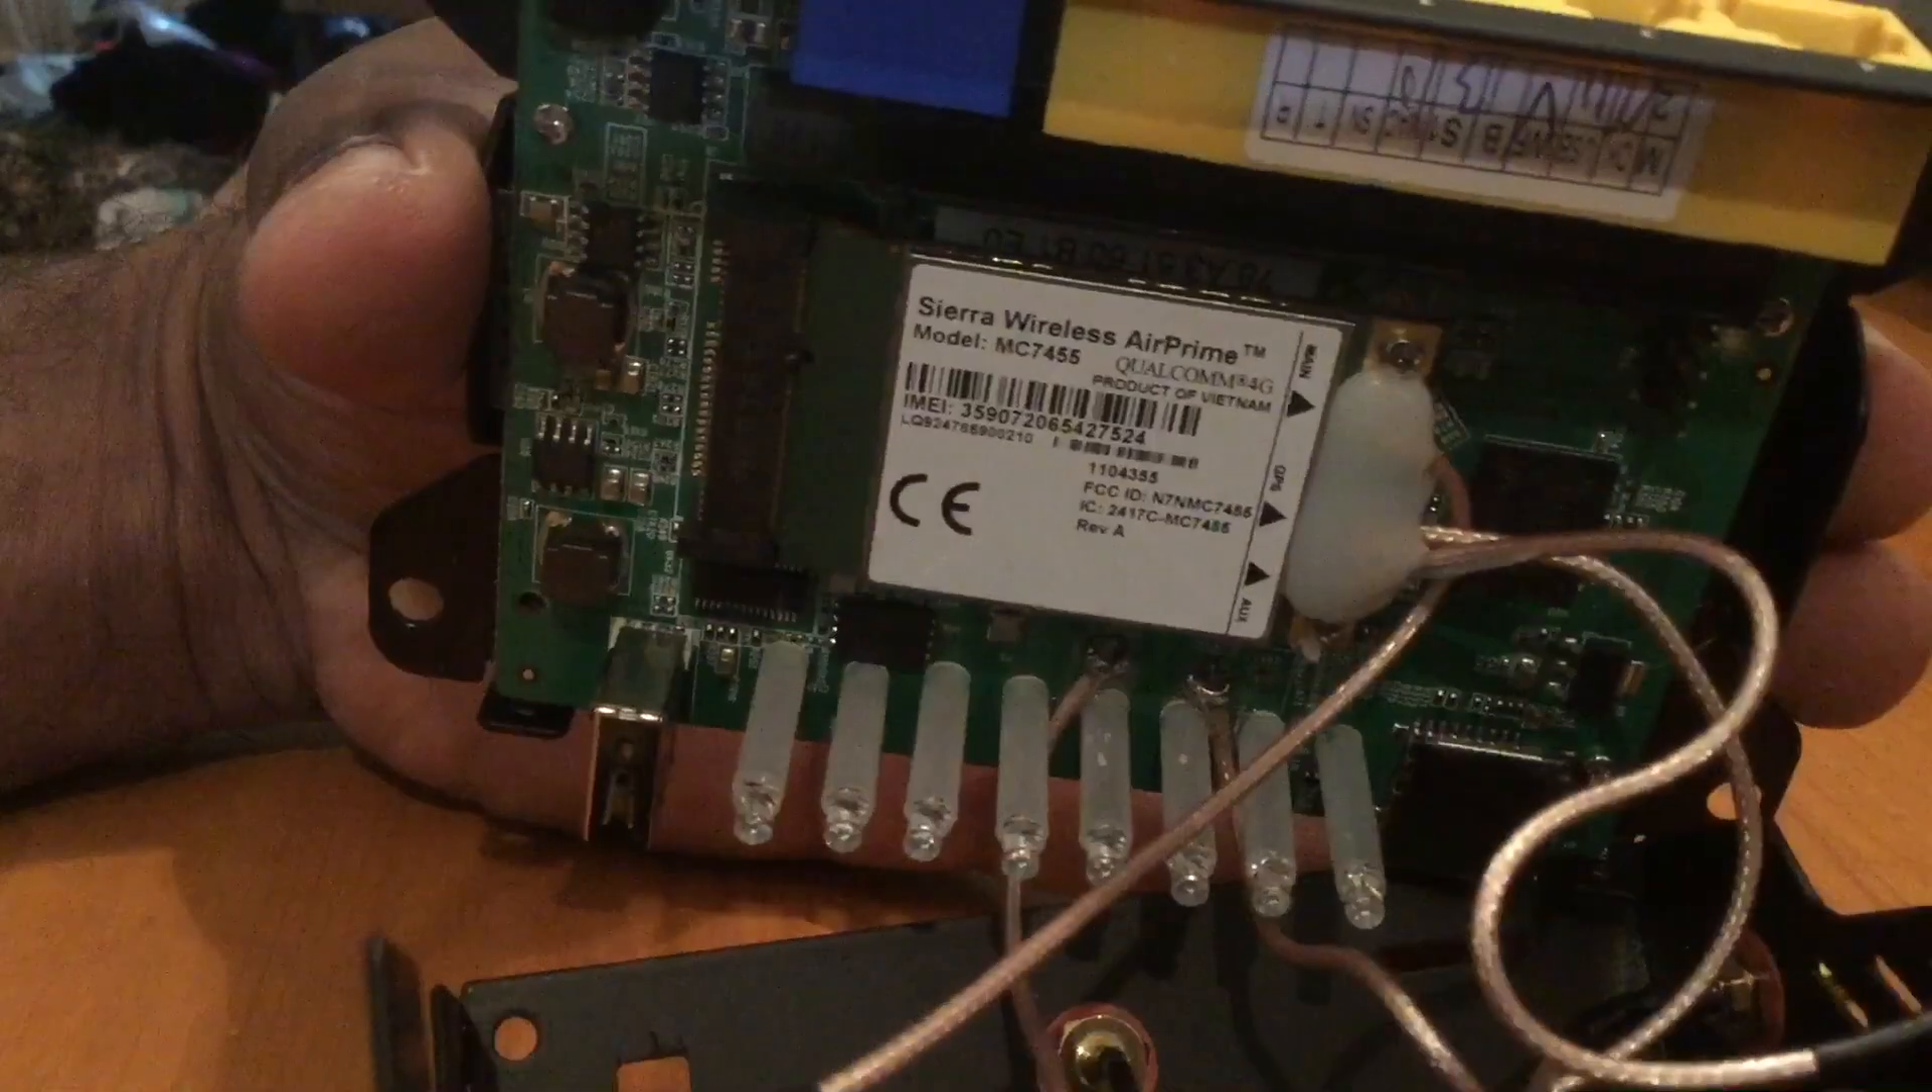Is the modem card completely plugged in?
Yes.